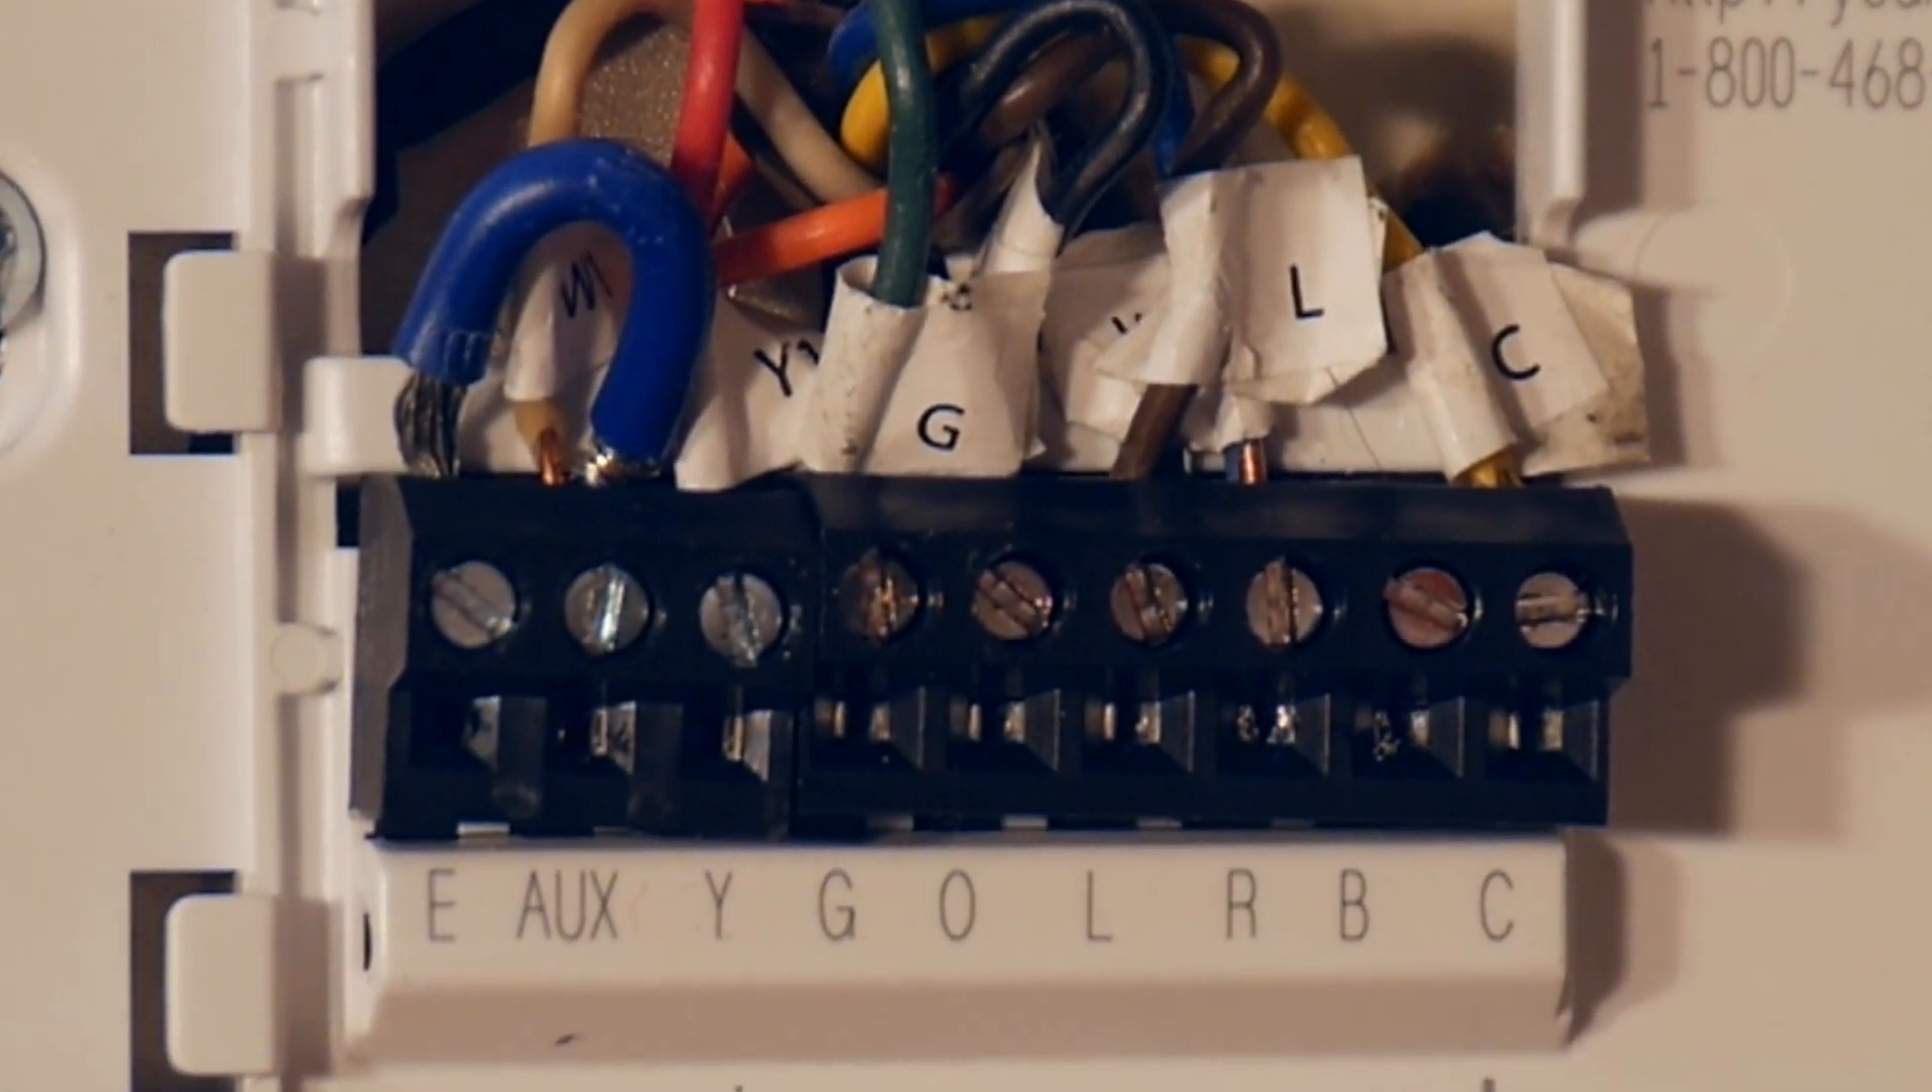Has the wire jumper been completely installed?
Yes.